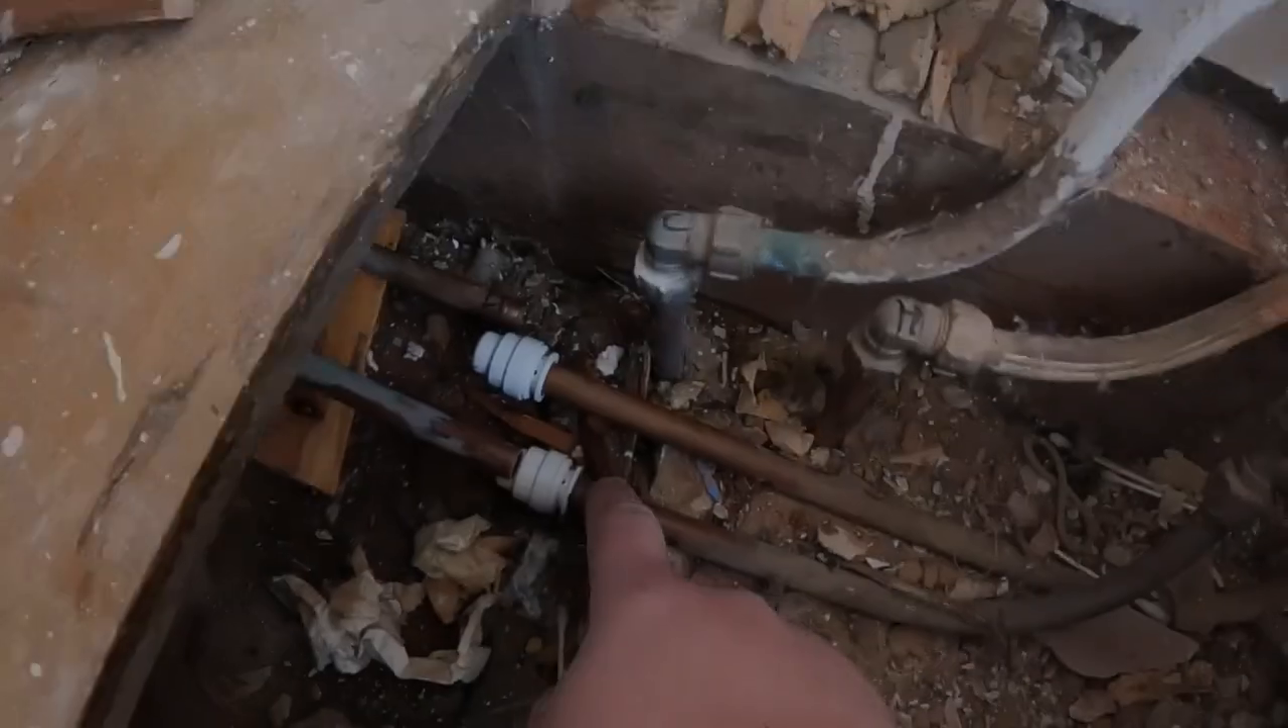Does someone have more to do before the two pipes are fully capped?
No.